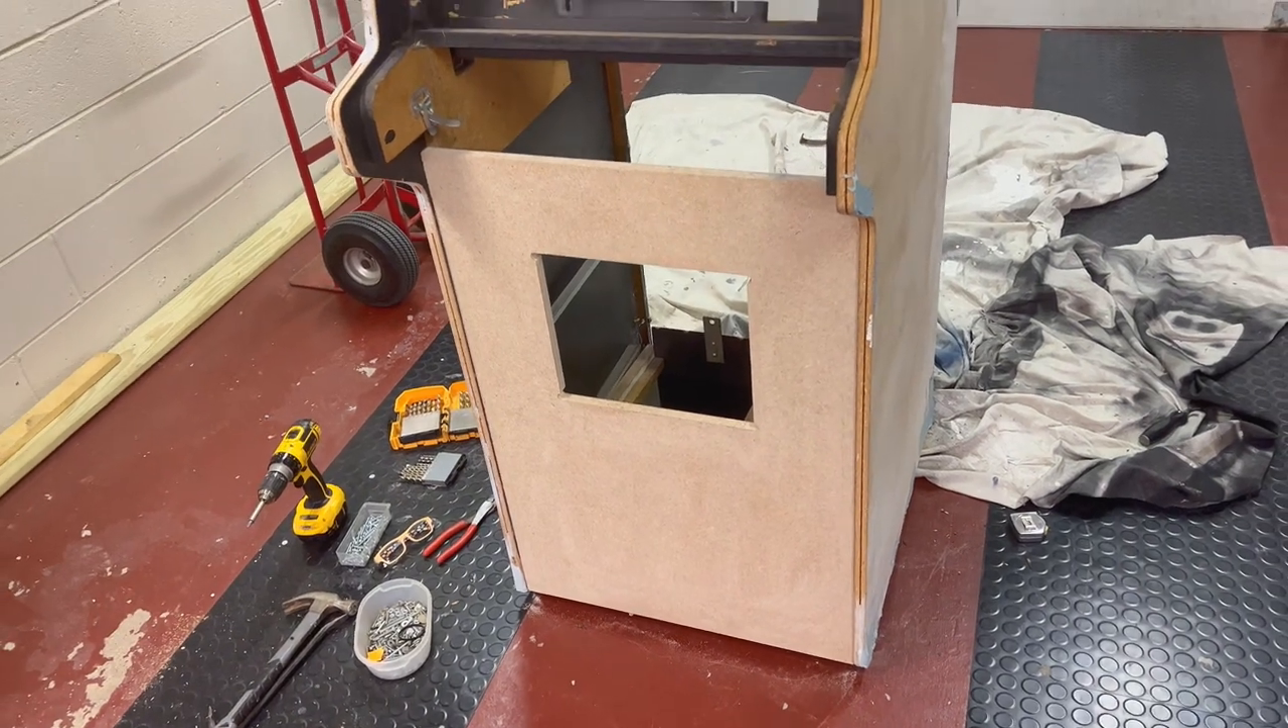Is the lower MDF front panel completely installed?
Yes.